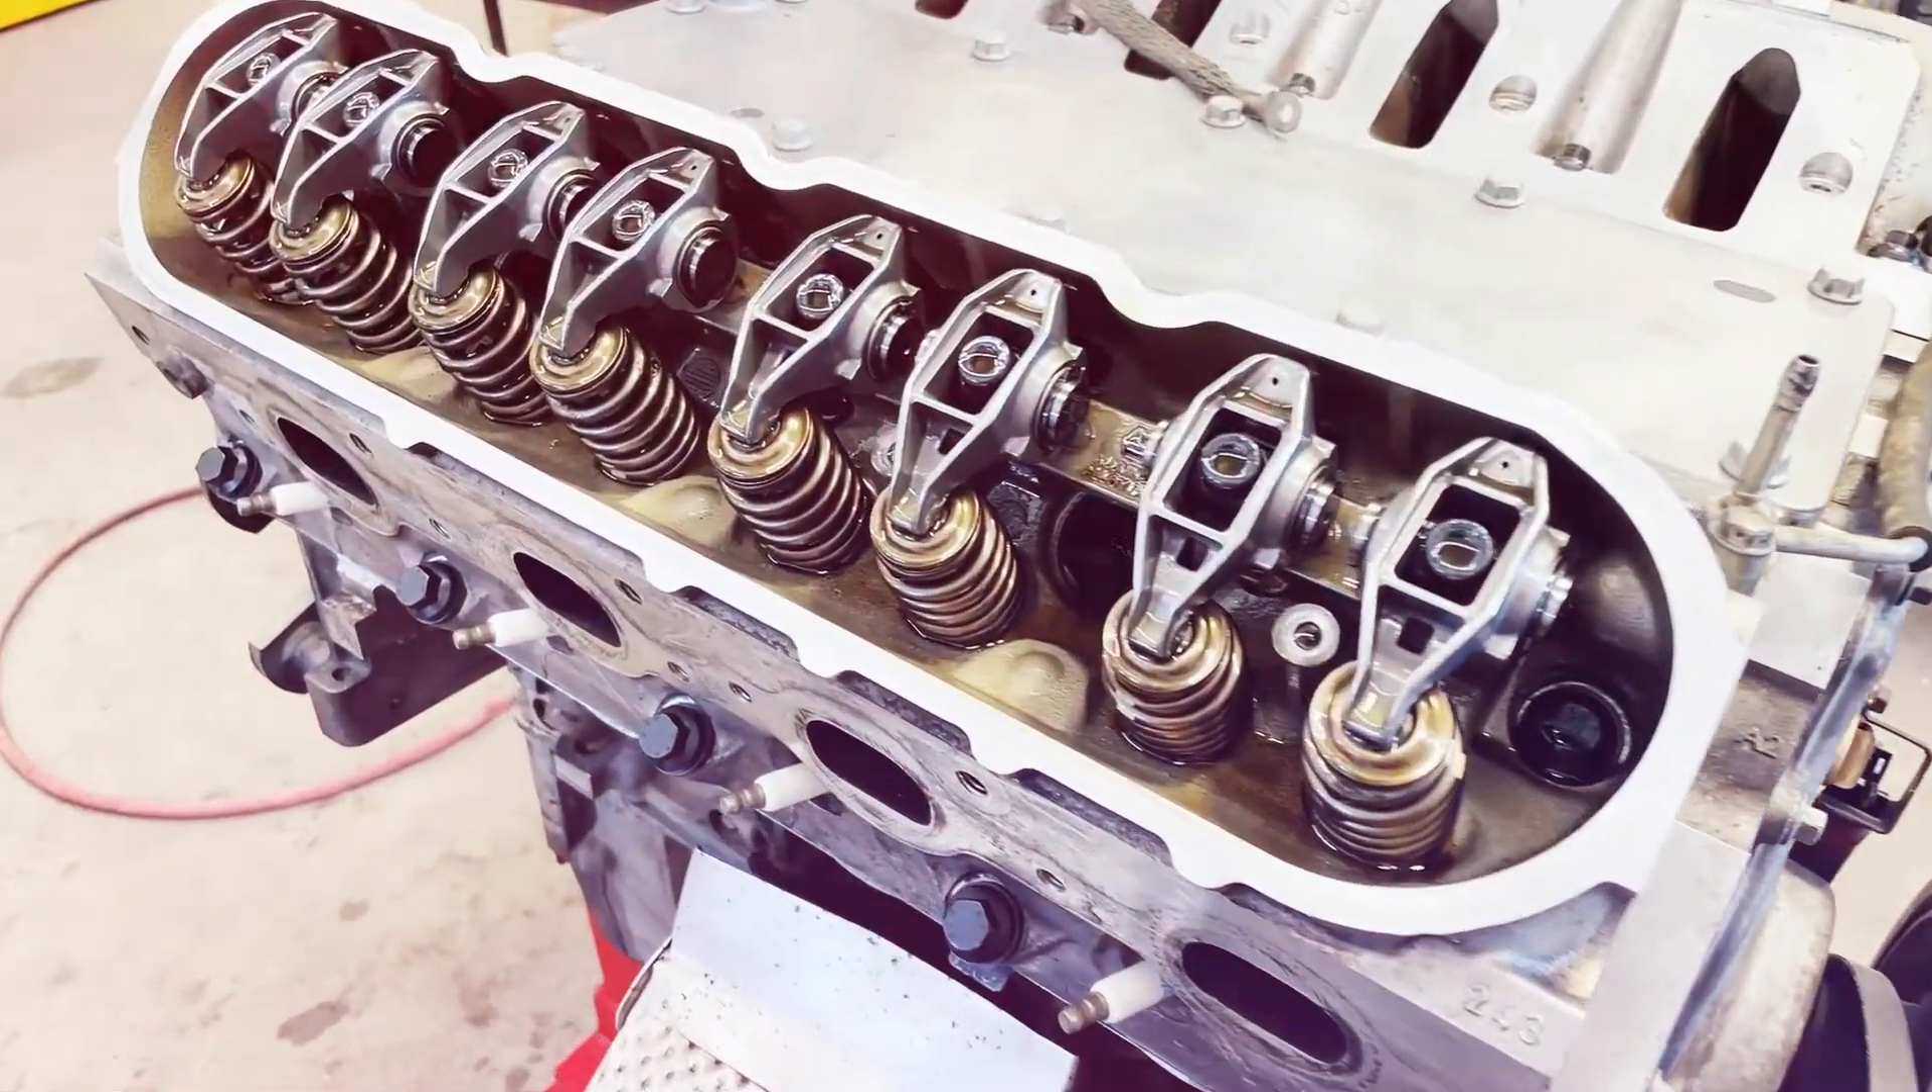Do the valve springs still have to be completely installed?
No.